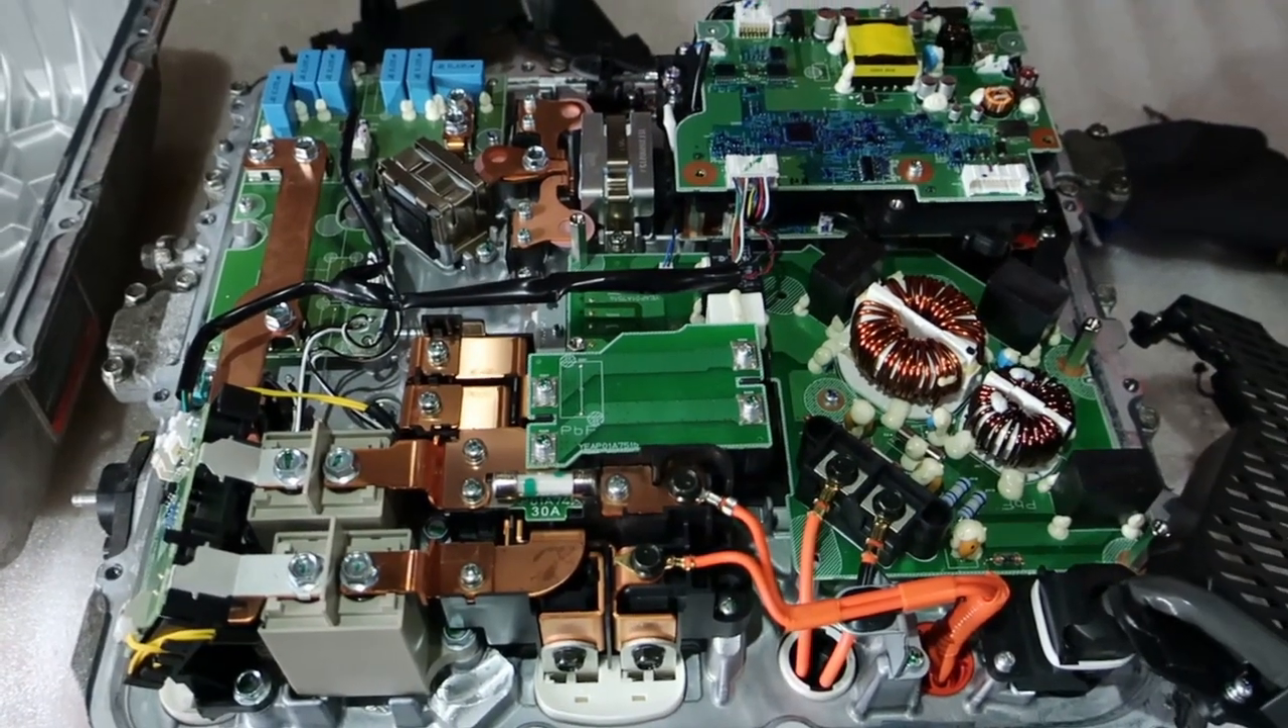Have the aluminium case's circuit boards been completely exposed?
Yes.